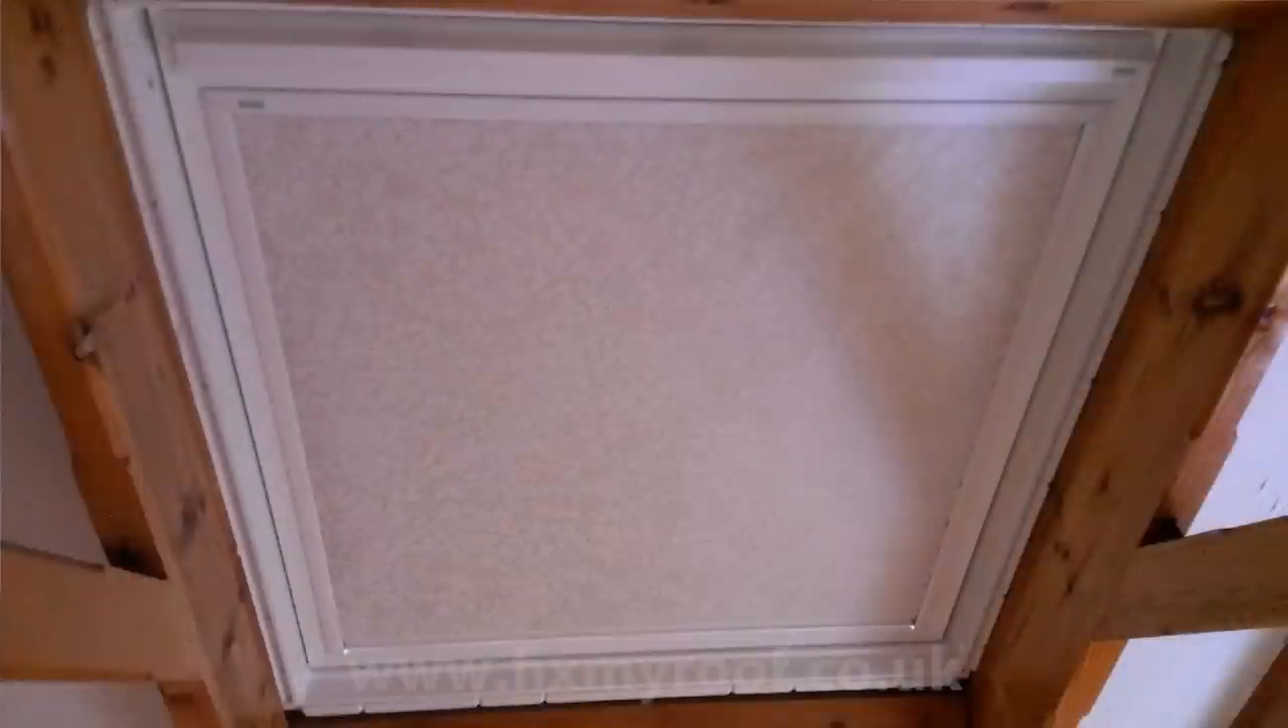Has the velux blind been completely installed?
Yes.